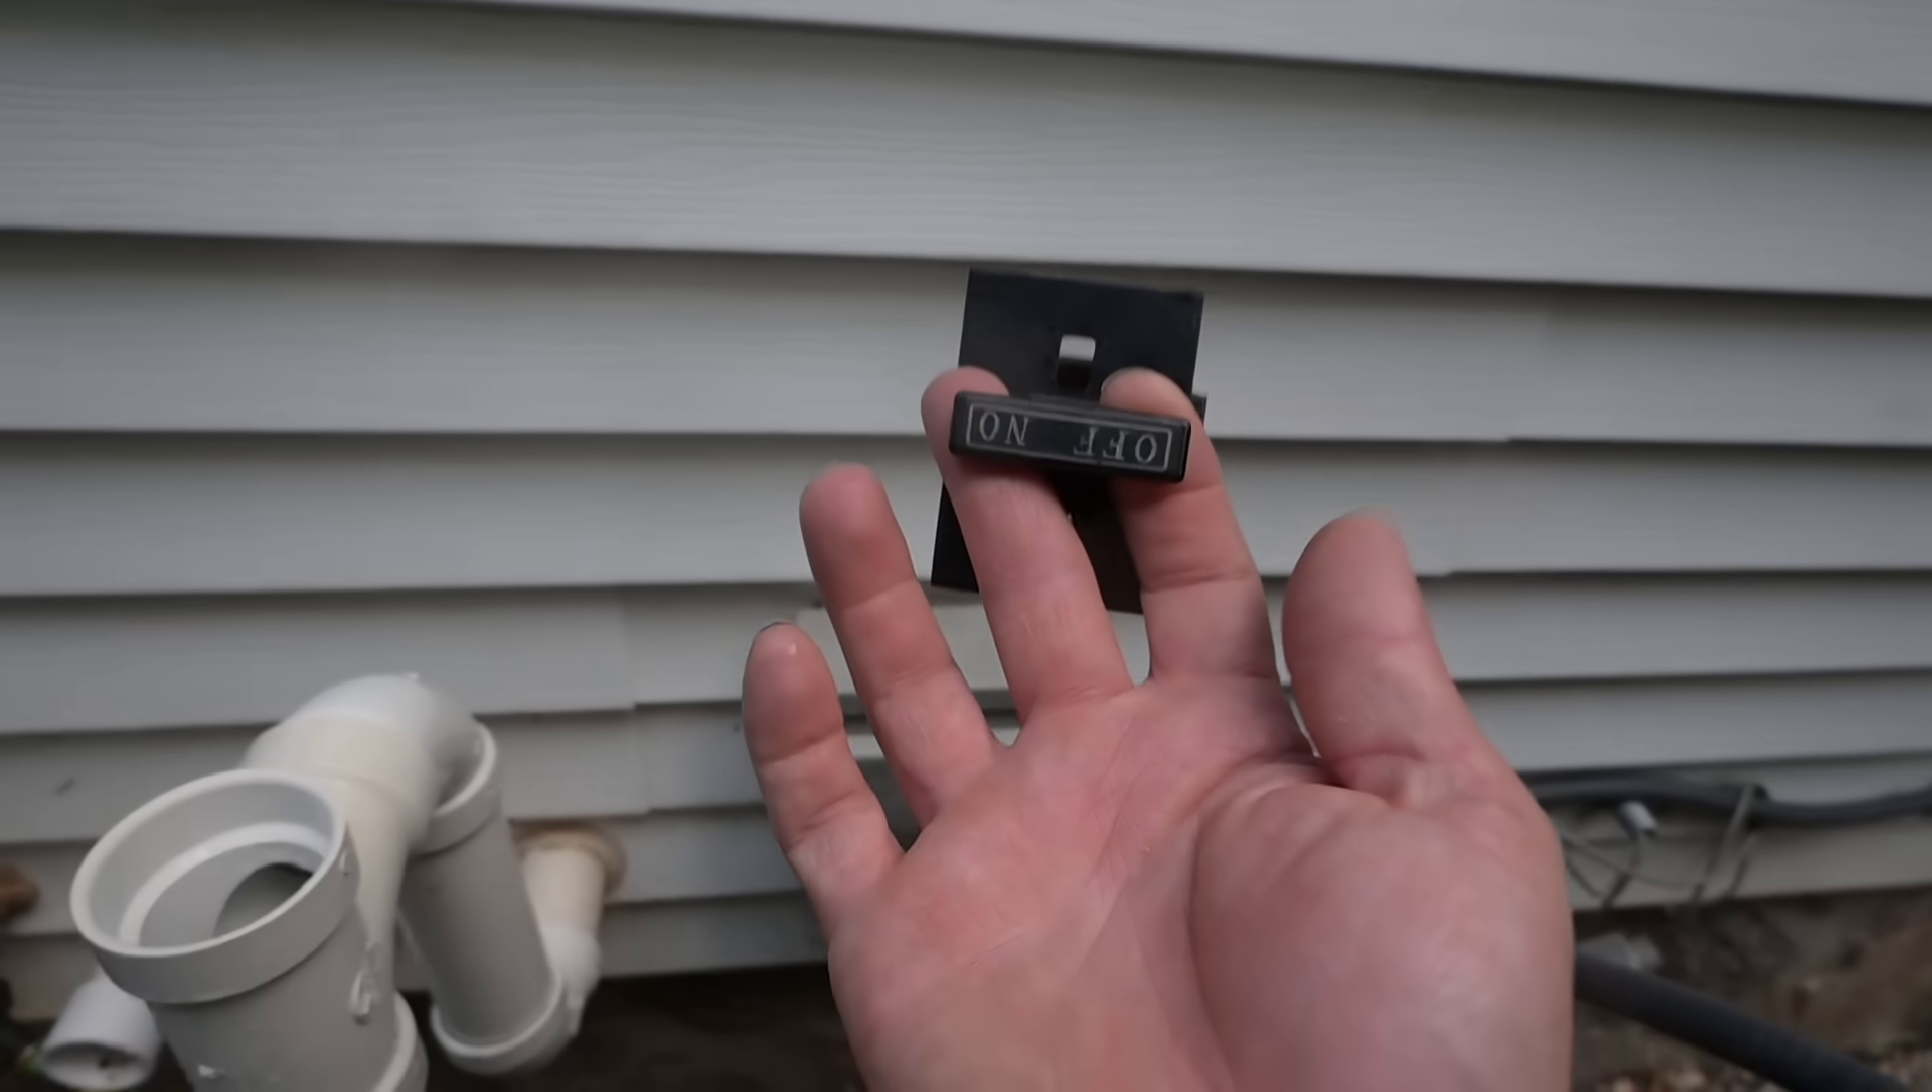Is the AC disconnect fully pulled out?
Yes.